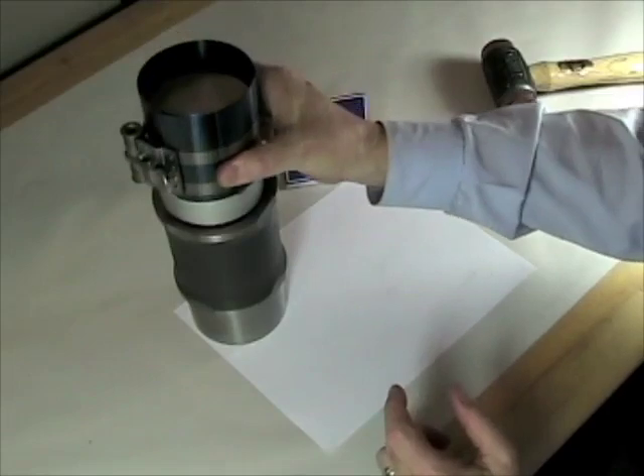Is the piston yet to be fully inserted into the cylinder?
Yes.